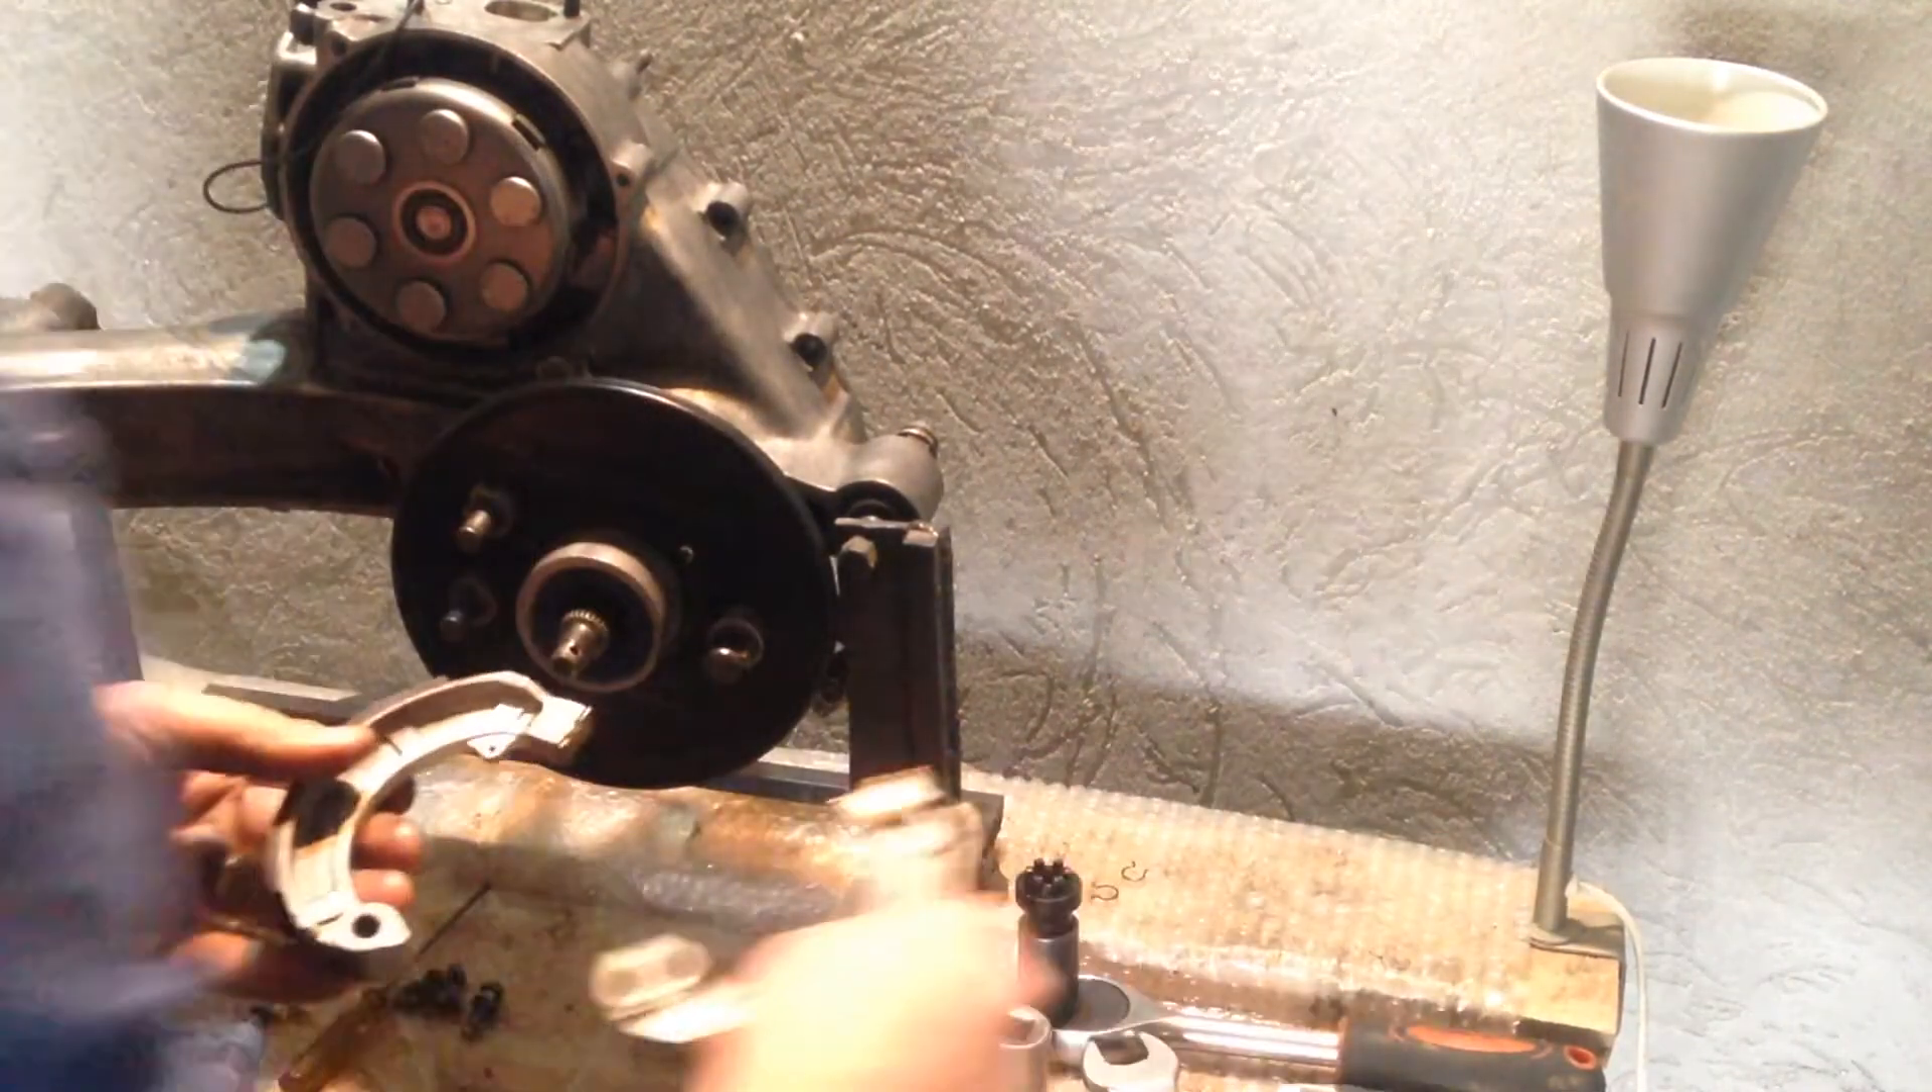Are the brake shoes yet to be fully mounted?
Yes.